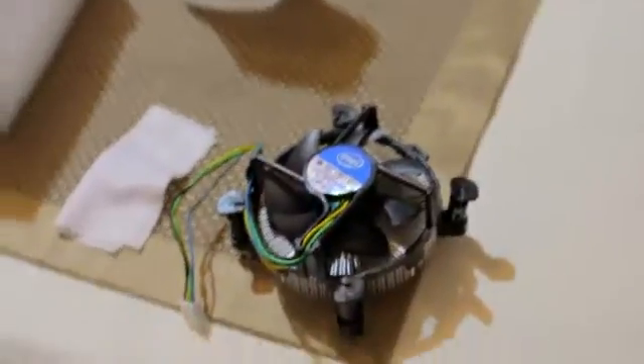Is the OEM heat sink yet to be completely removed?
No.